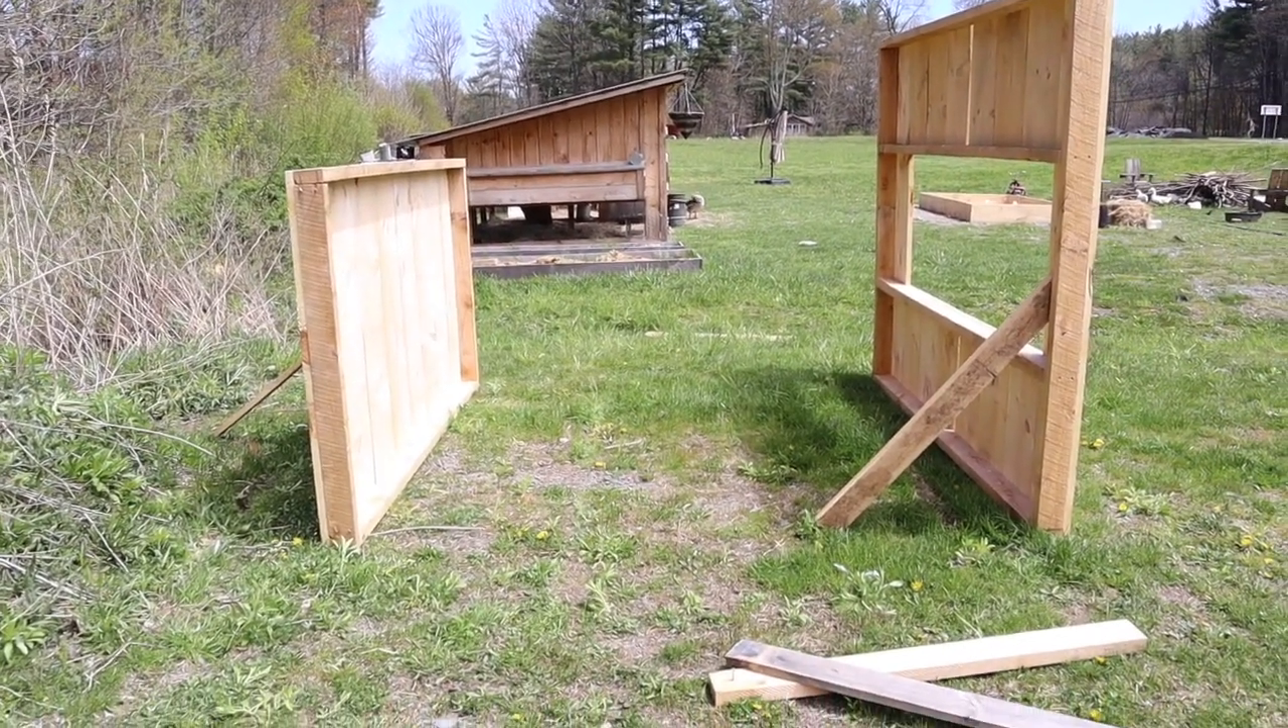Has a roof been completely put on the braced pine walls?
No.